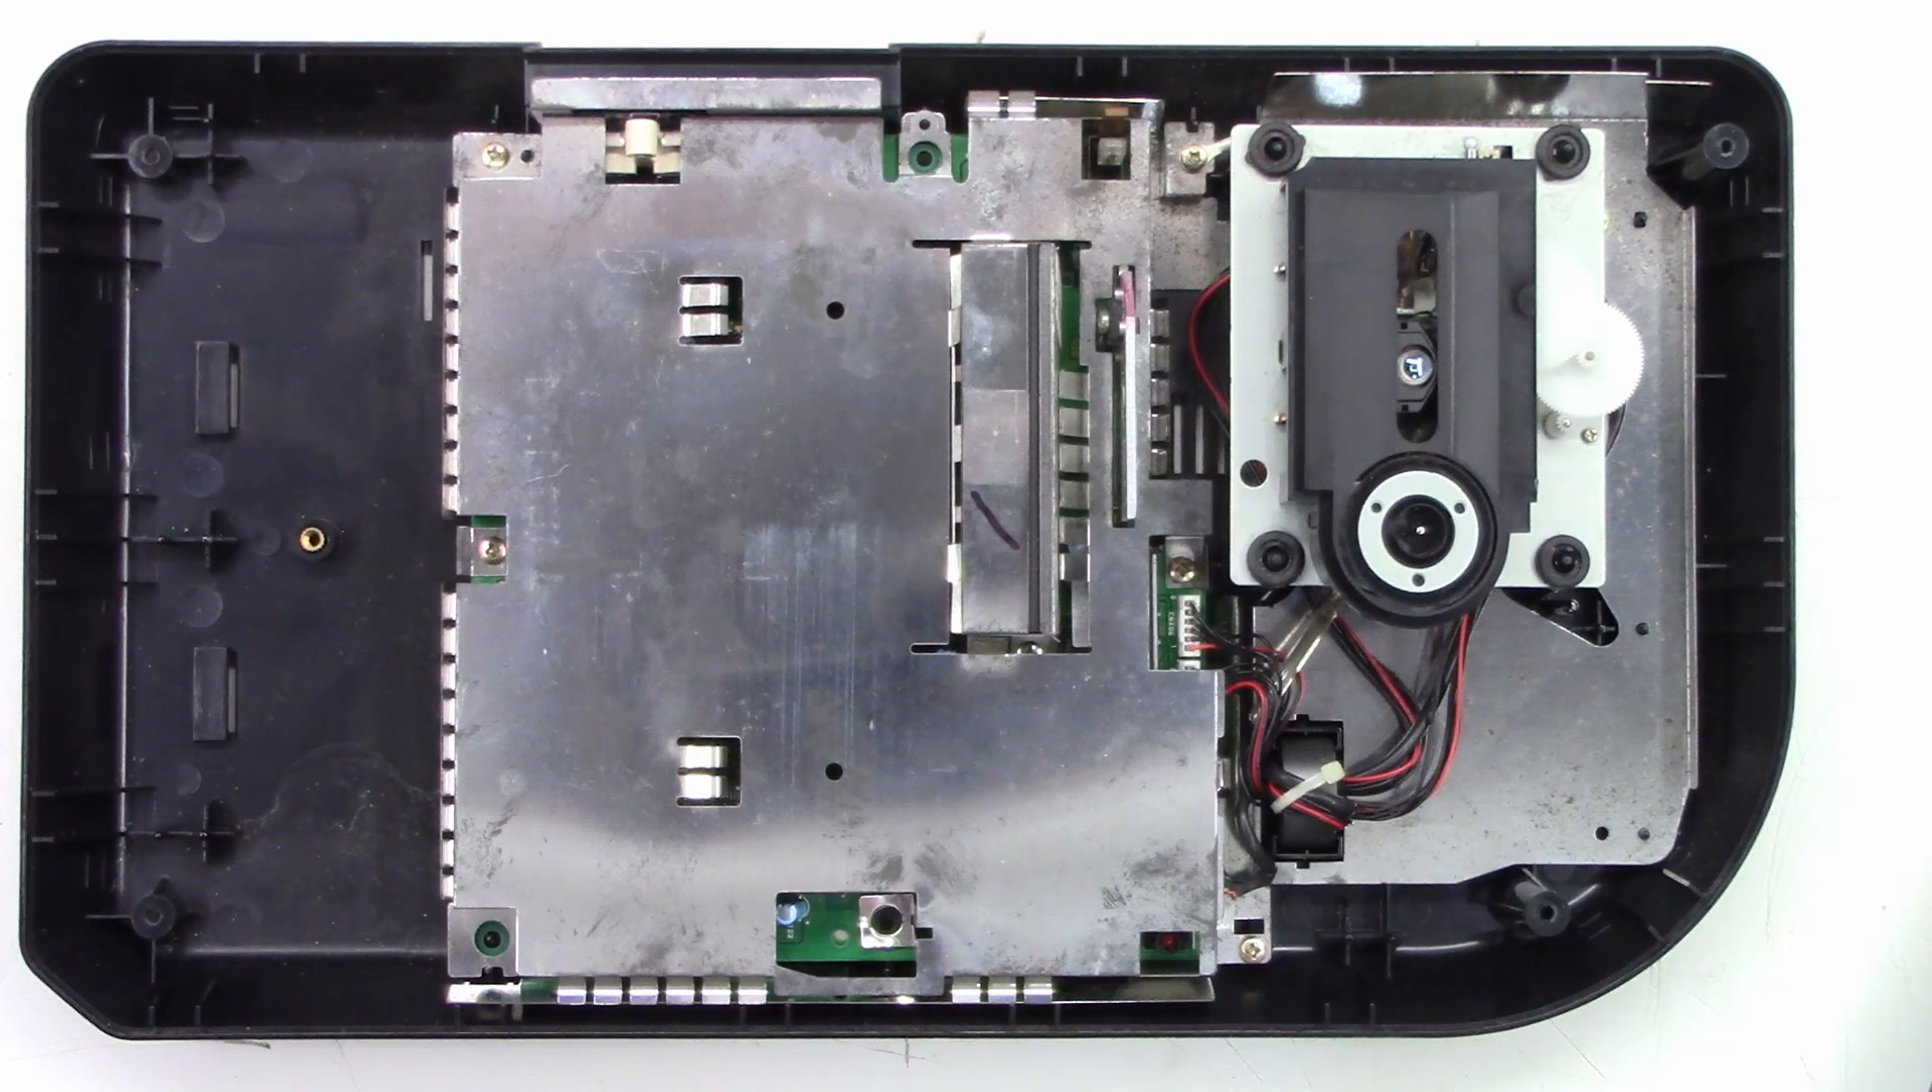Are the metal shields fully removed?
No.